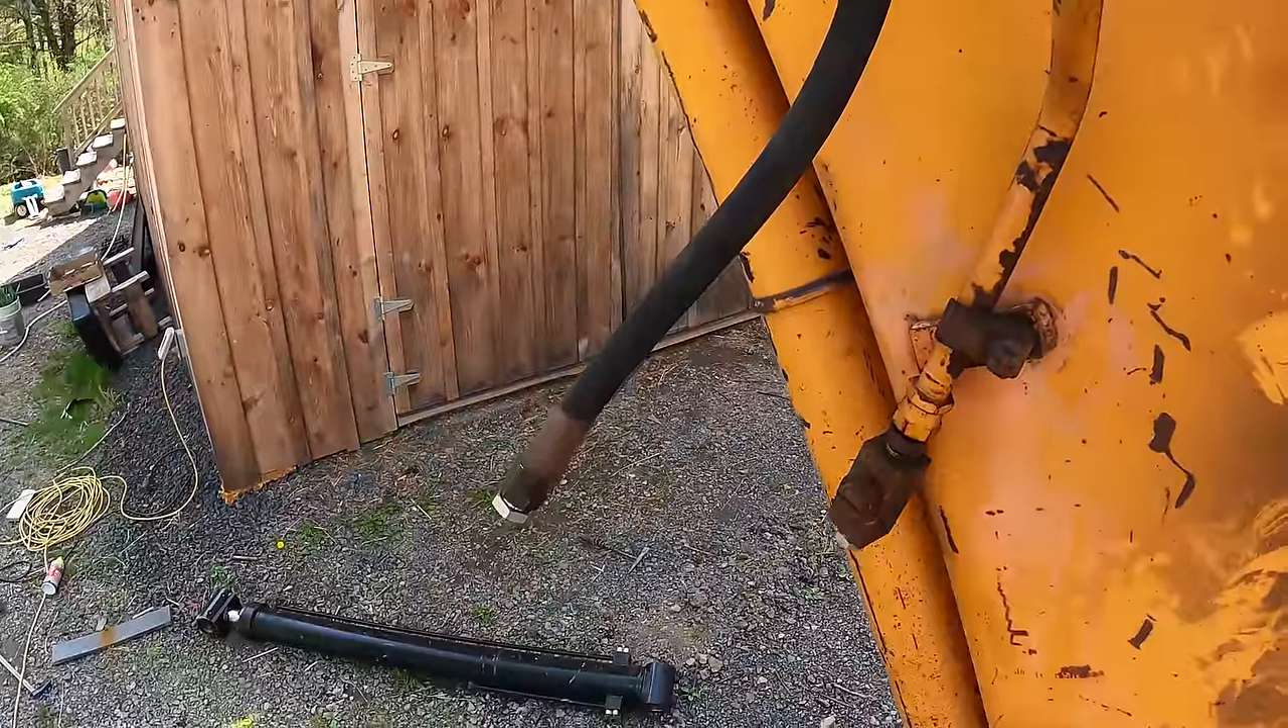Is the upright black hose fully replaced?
No.